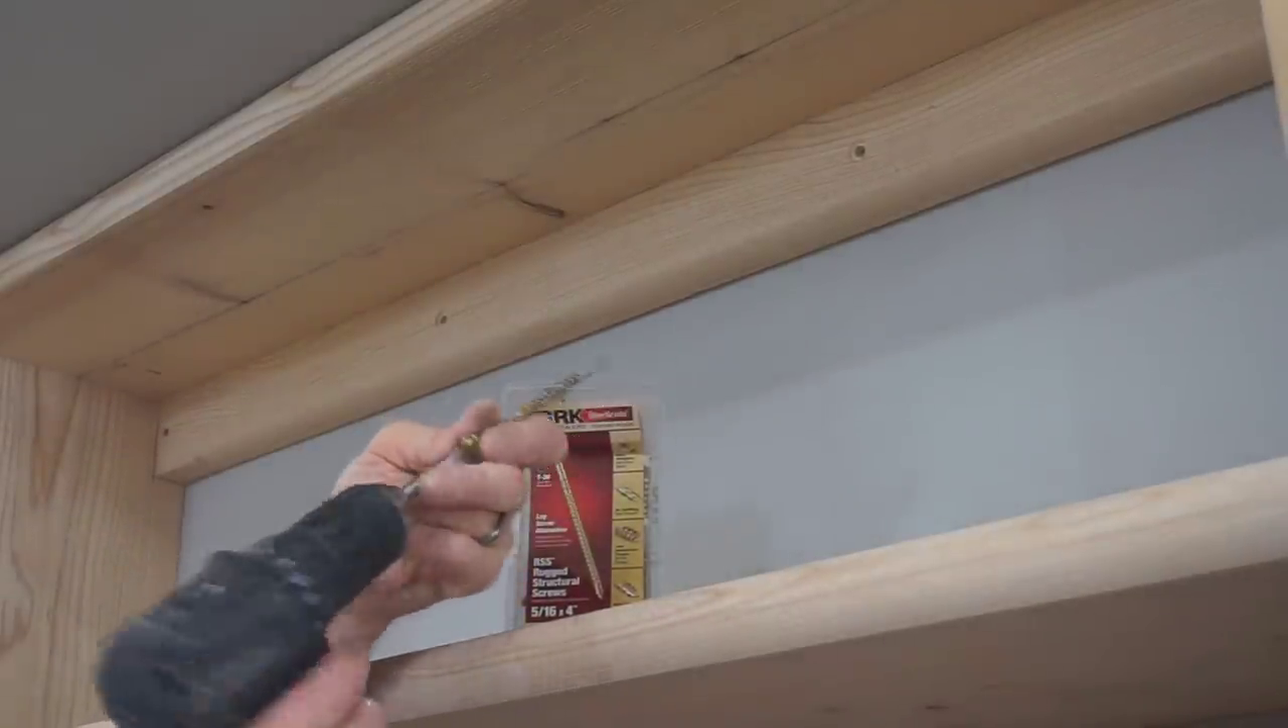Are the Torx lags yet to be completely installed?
Yes.